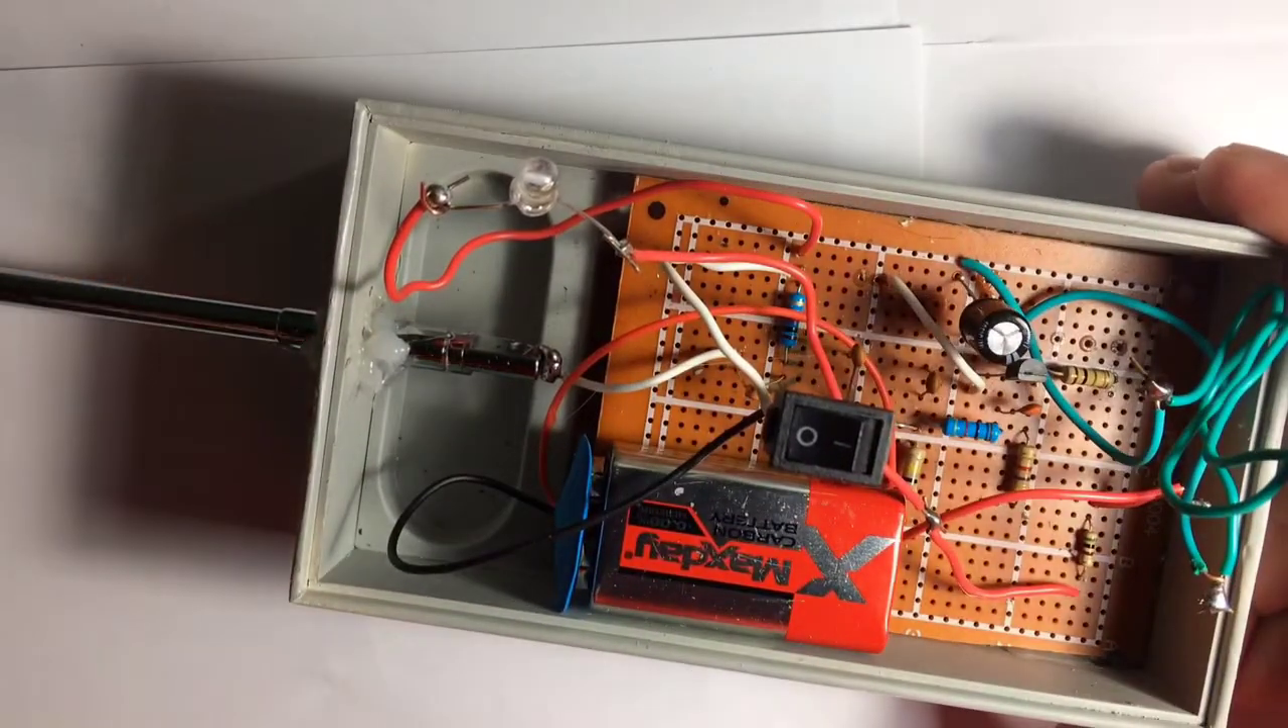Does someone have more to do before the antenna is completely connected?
No.